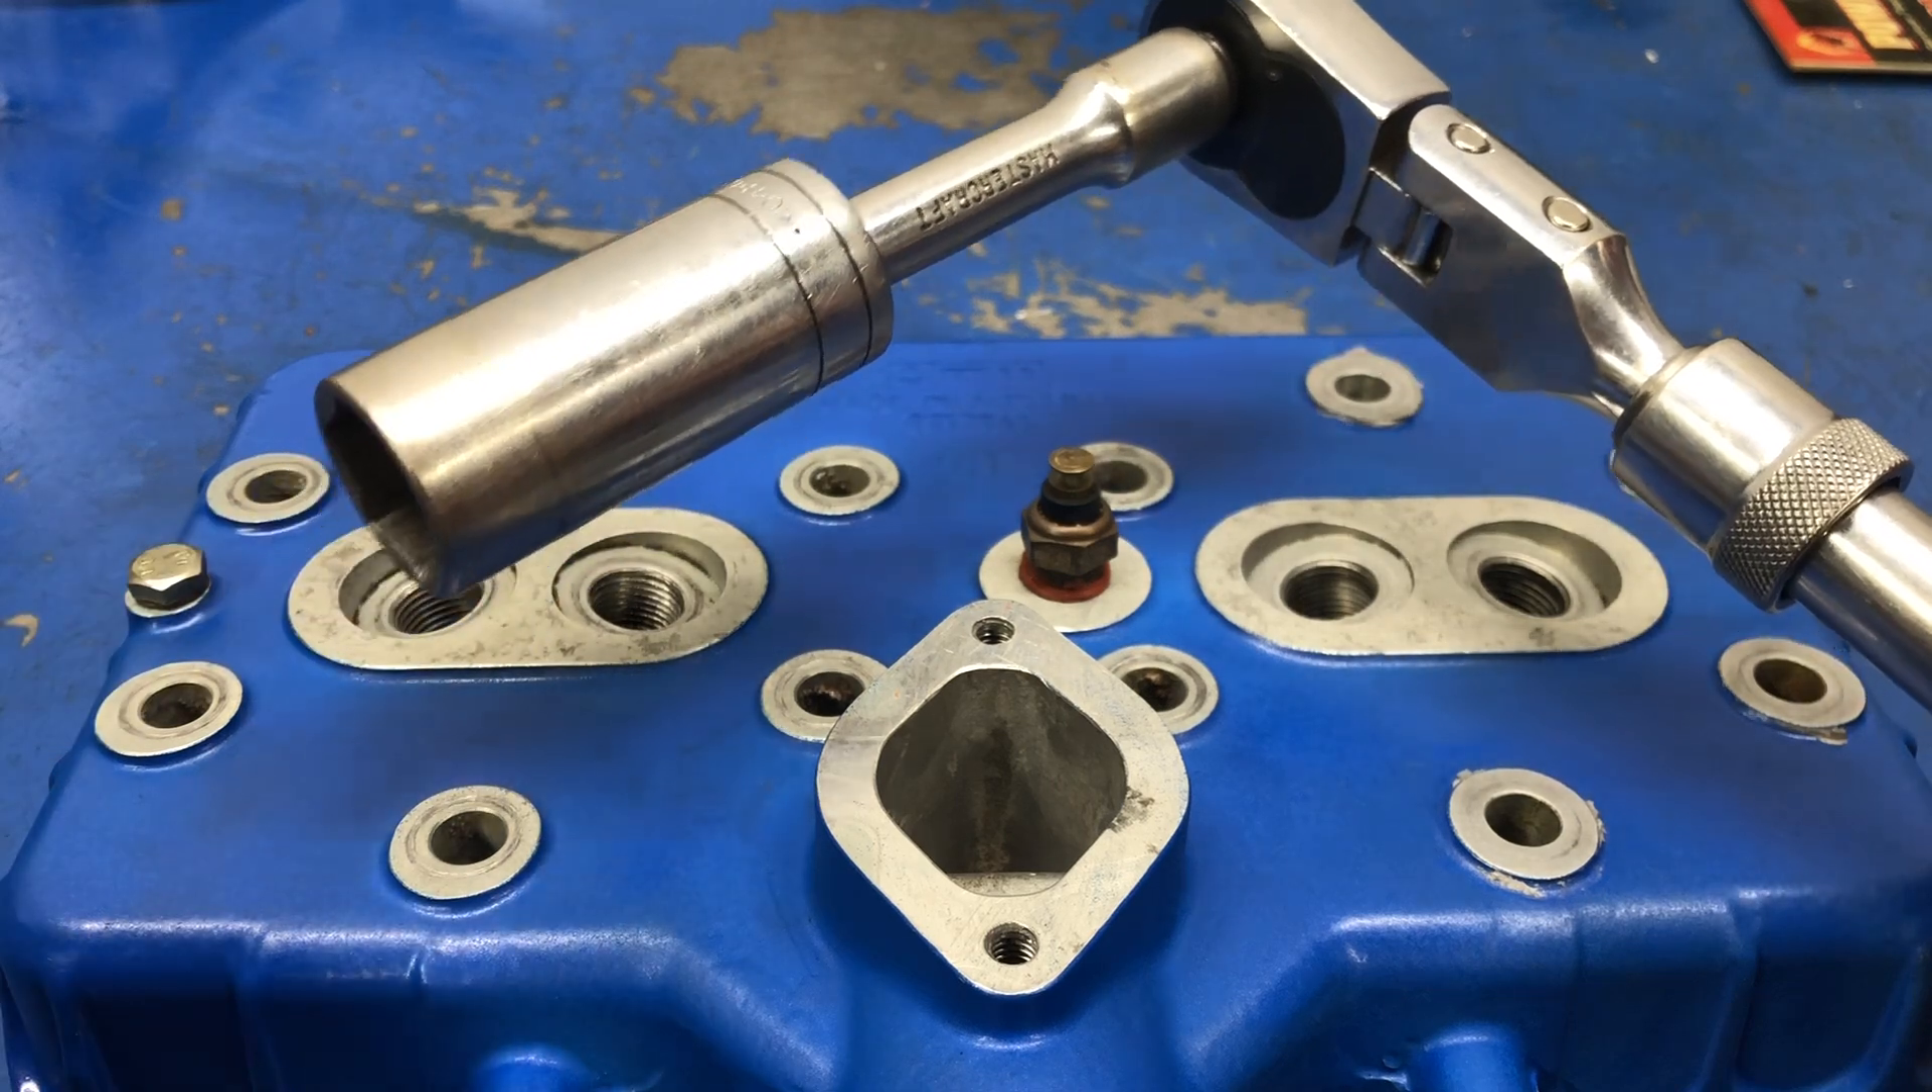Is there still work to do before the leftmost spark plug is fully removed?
No.